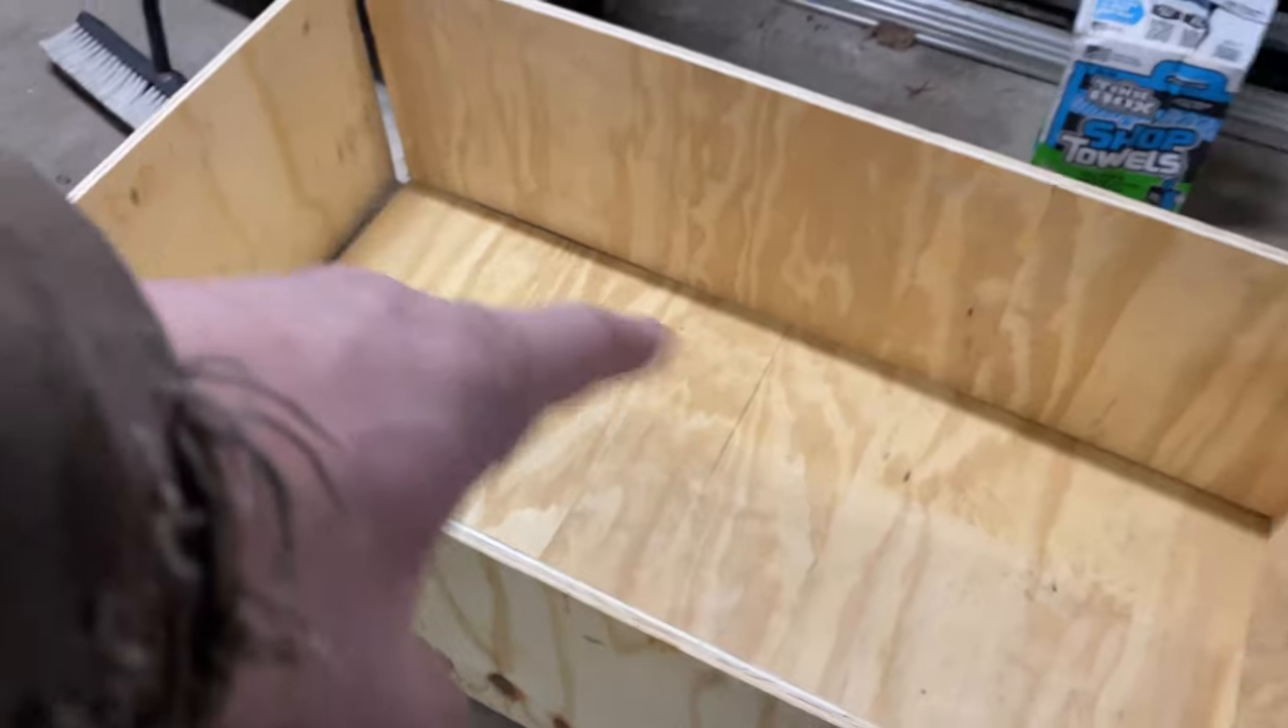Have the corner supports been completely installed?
No.